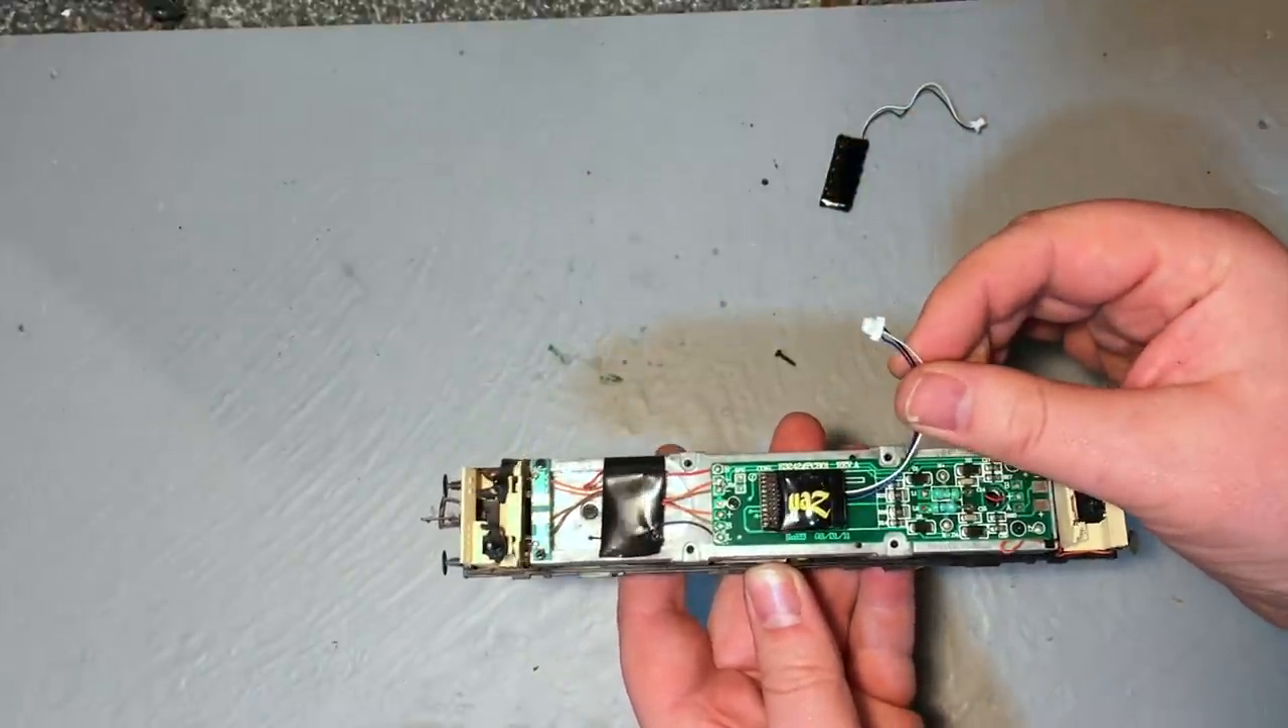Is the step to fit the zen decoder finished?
Yes.